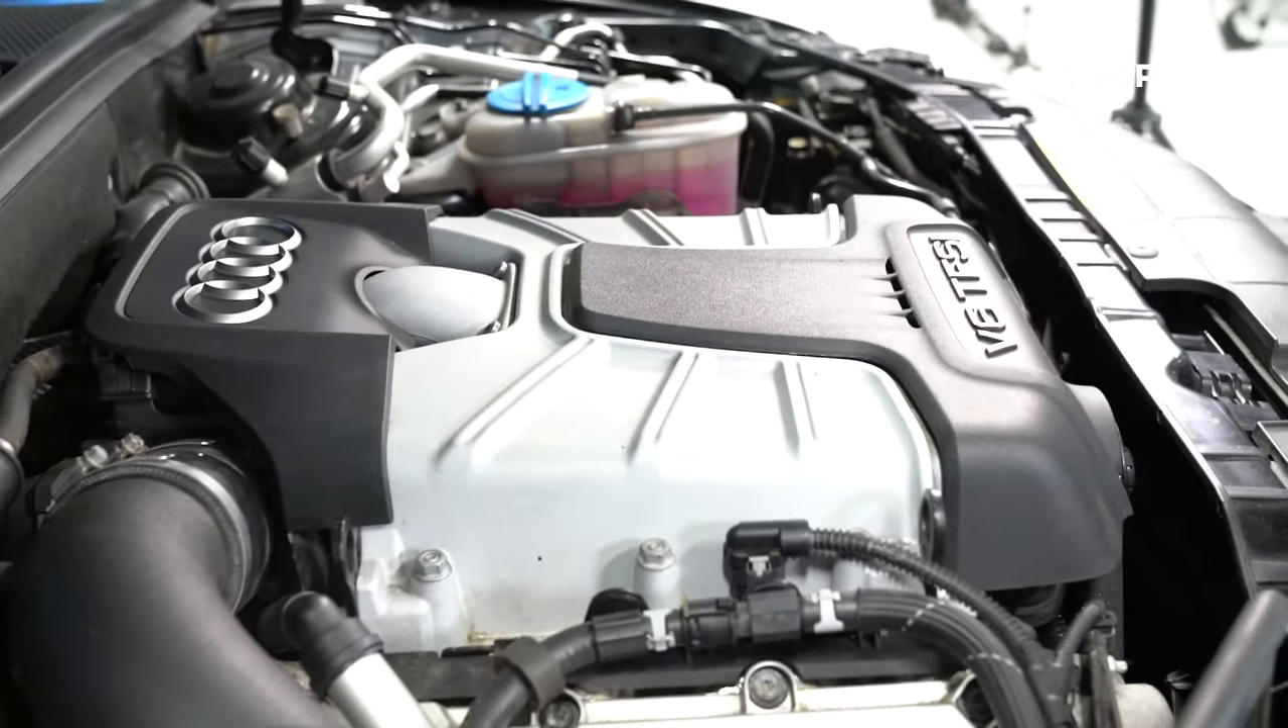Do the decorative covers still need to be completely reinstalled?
No.